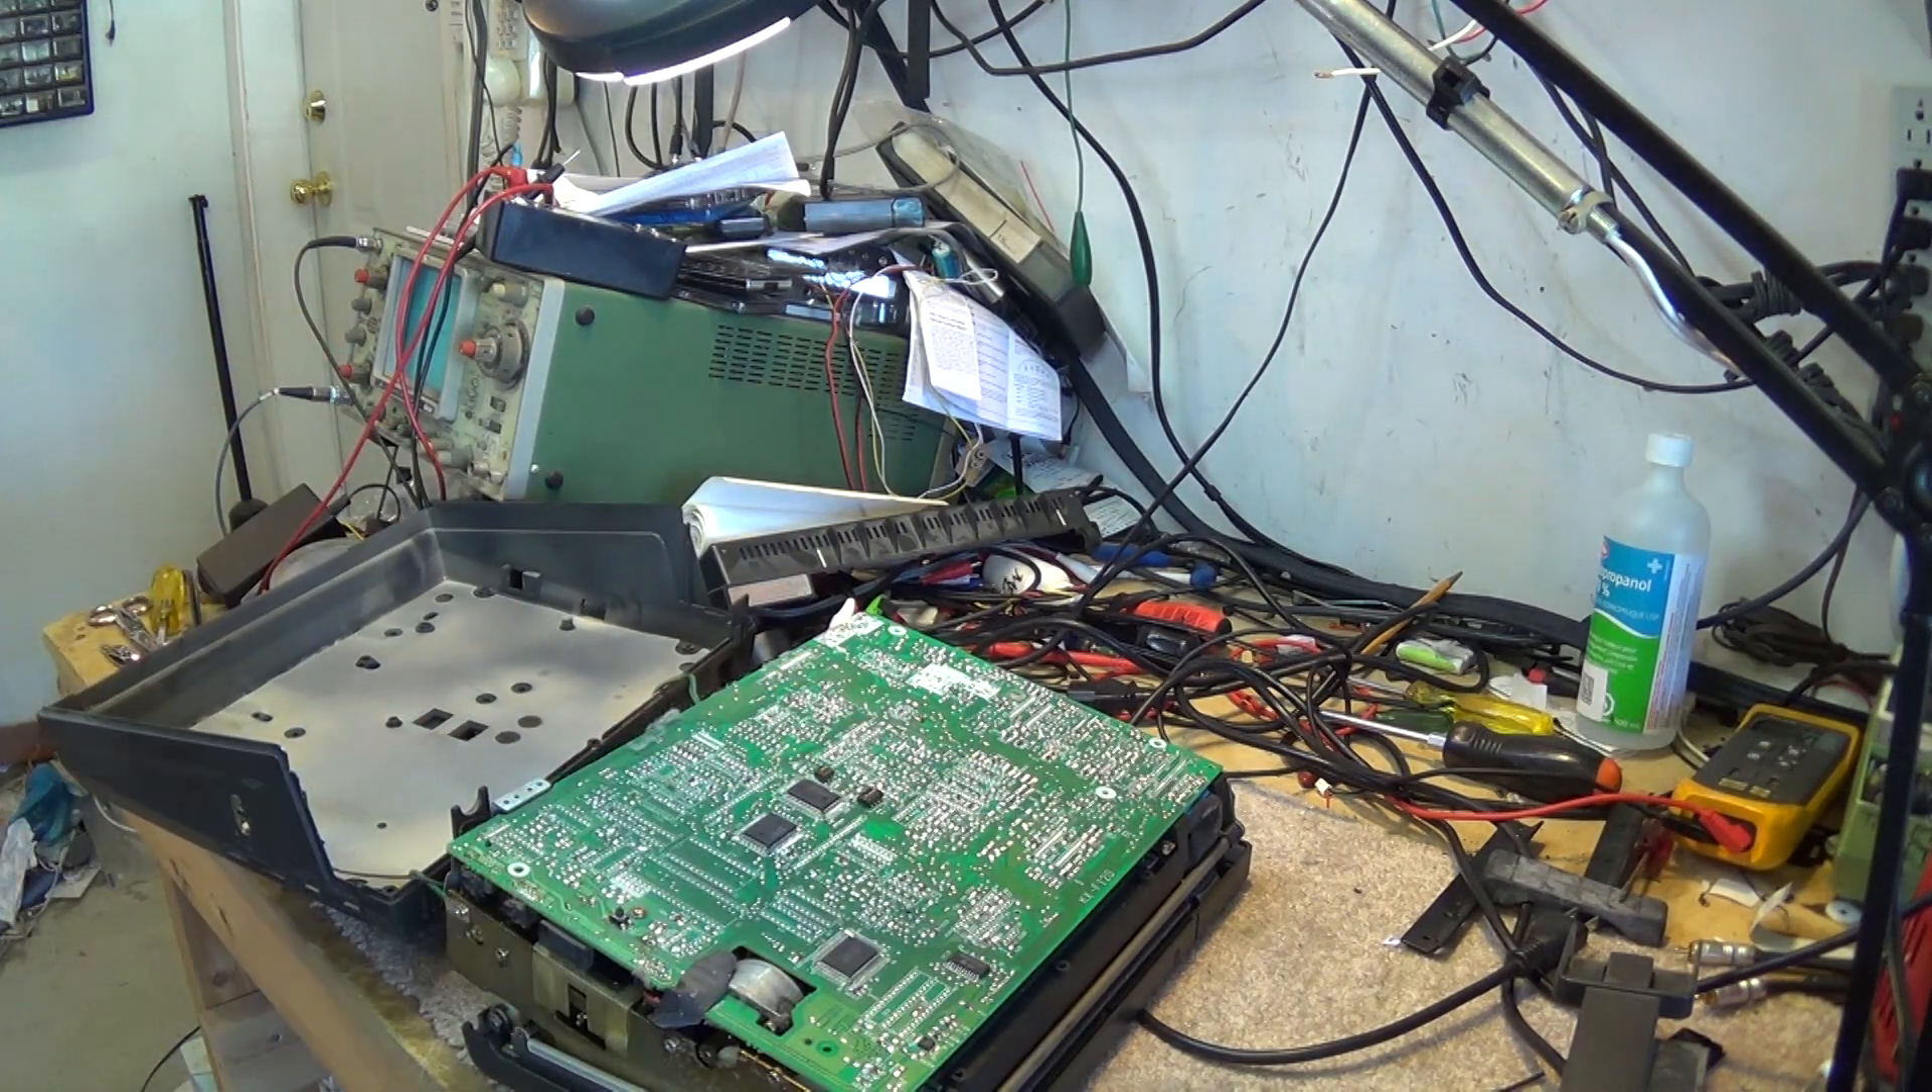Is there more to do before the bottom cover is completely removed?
No.